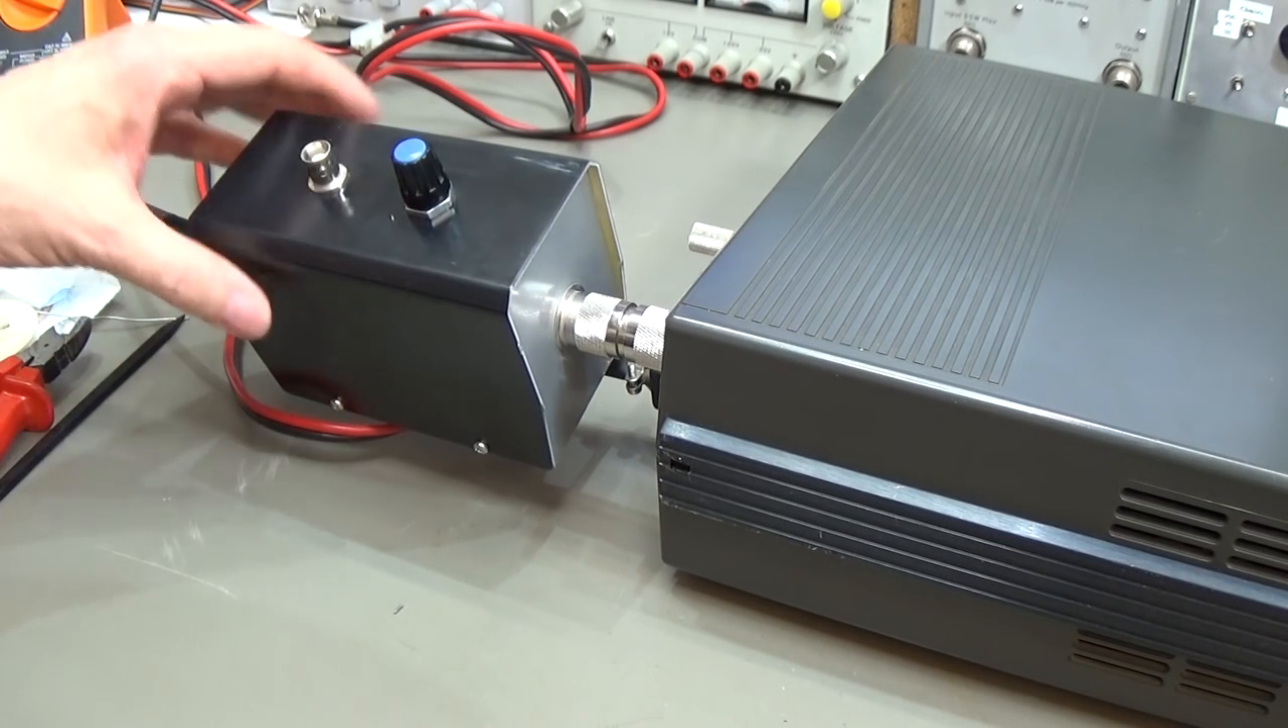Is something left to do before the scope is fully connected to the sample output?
Yes.